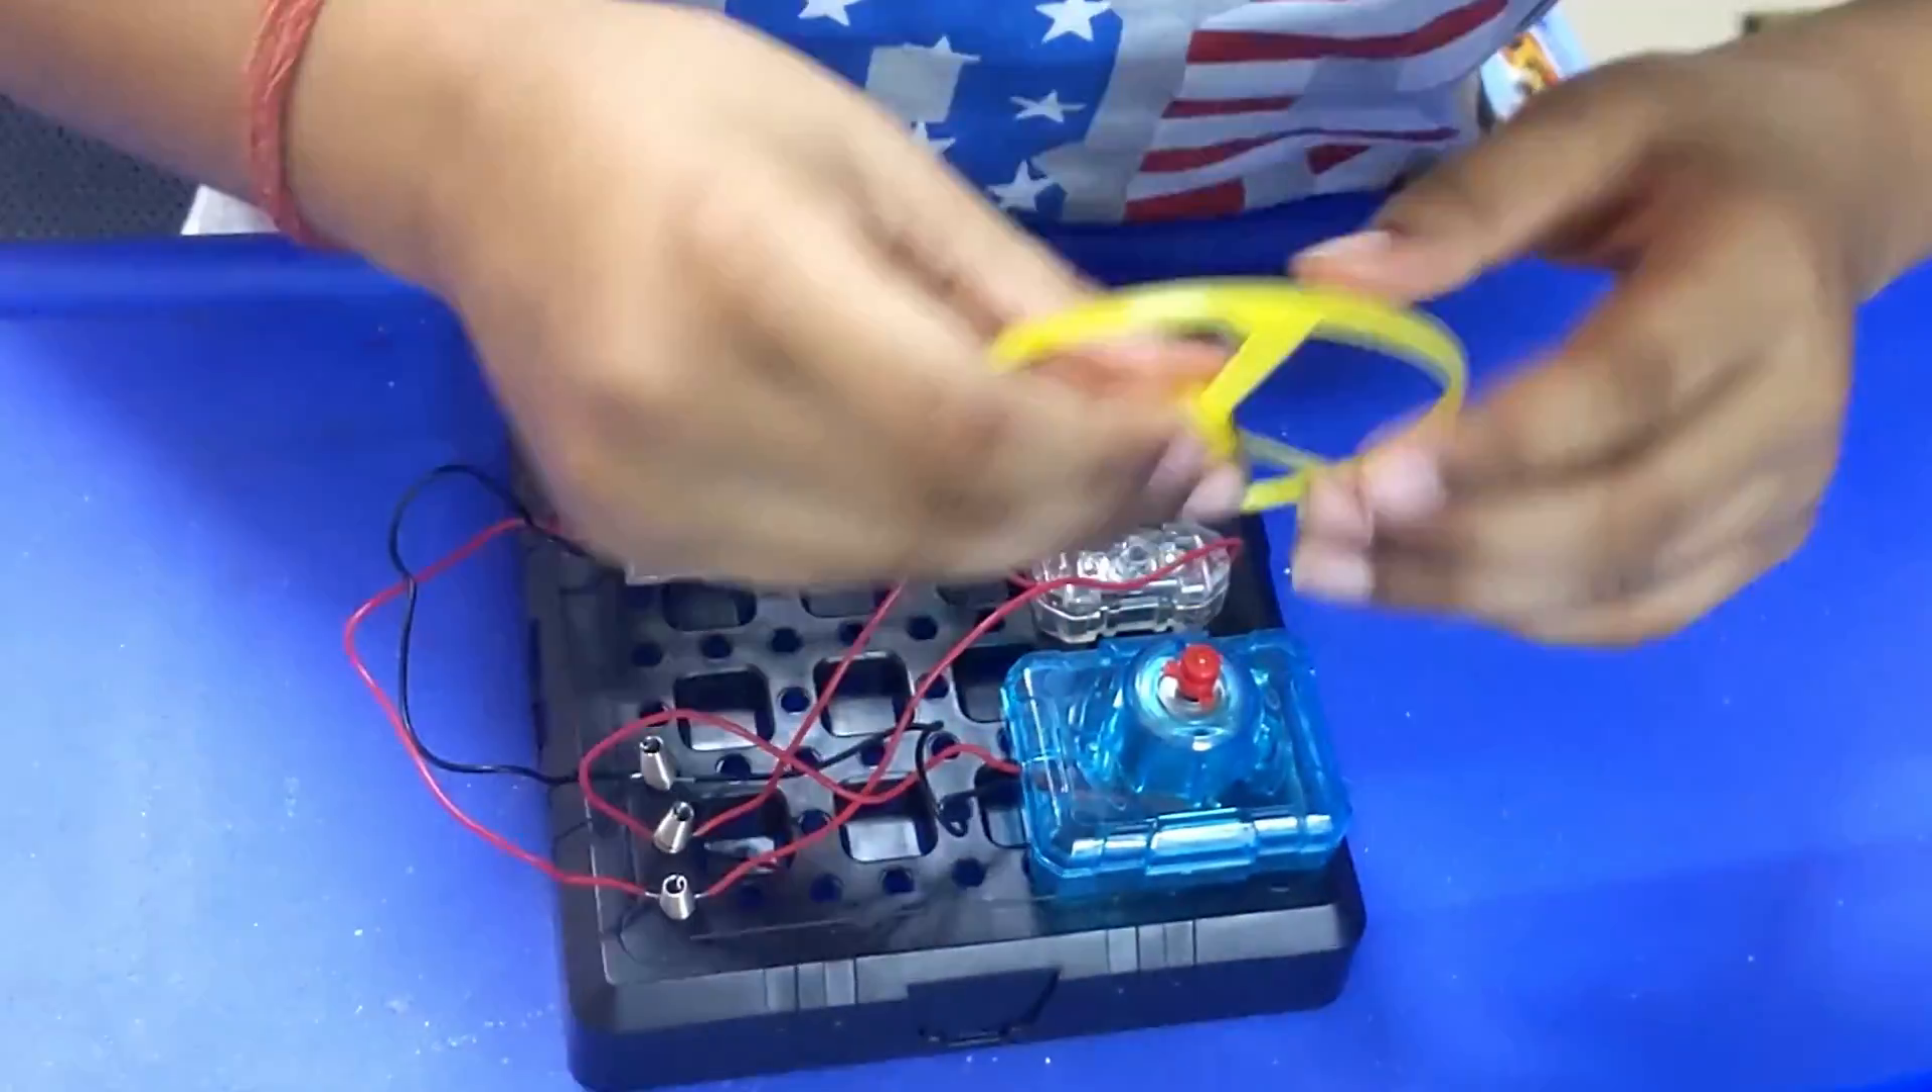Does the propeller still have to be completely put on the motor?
Yes.